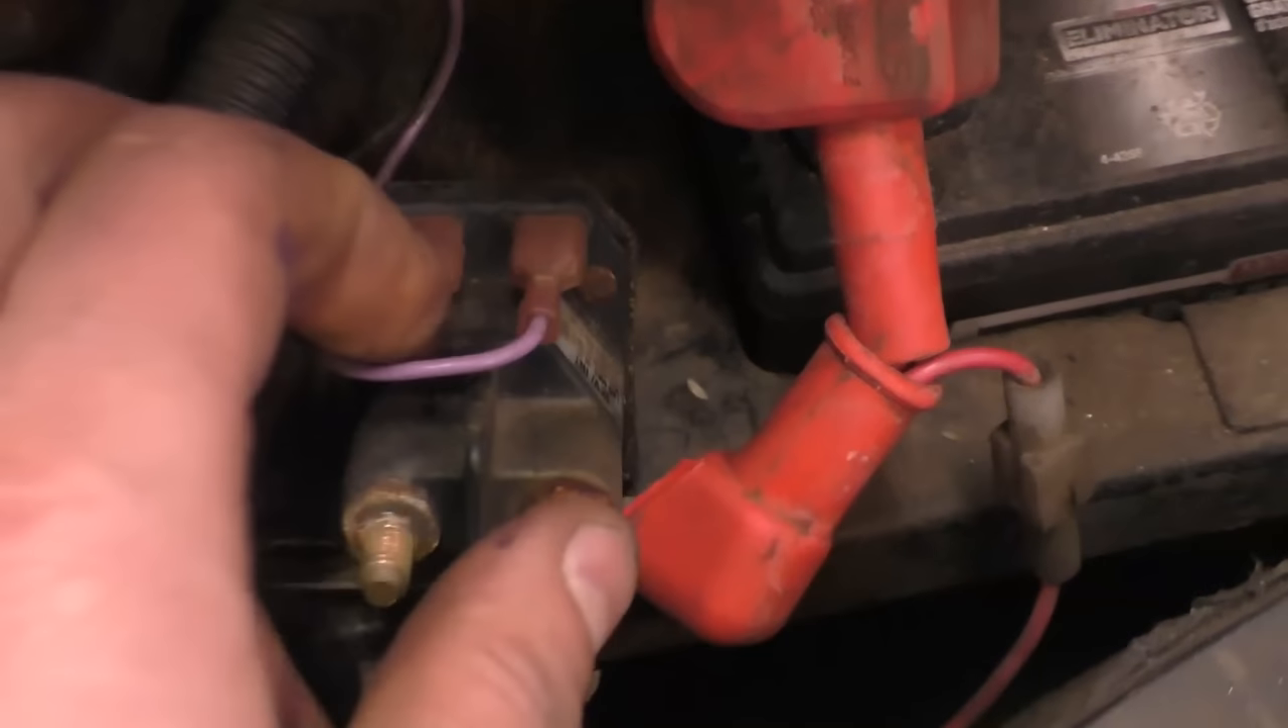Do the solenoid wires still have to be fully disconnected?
Yes.